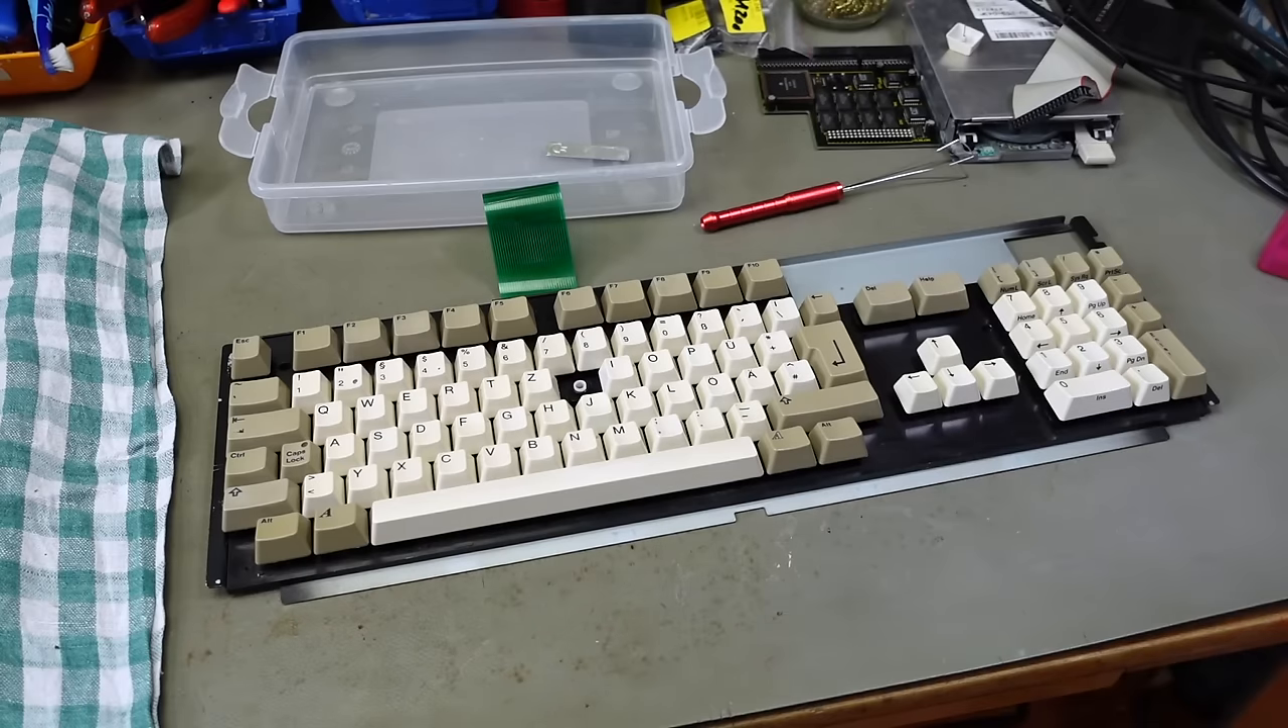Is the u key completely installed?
No.